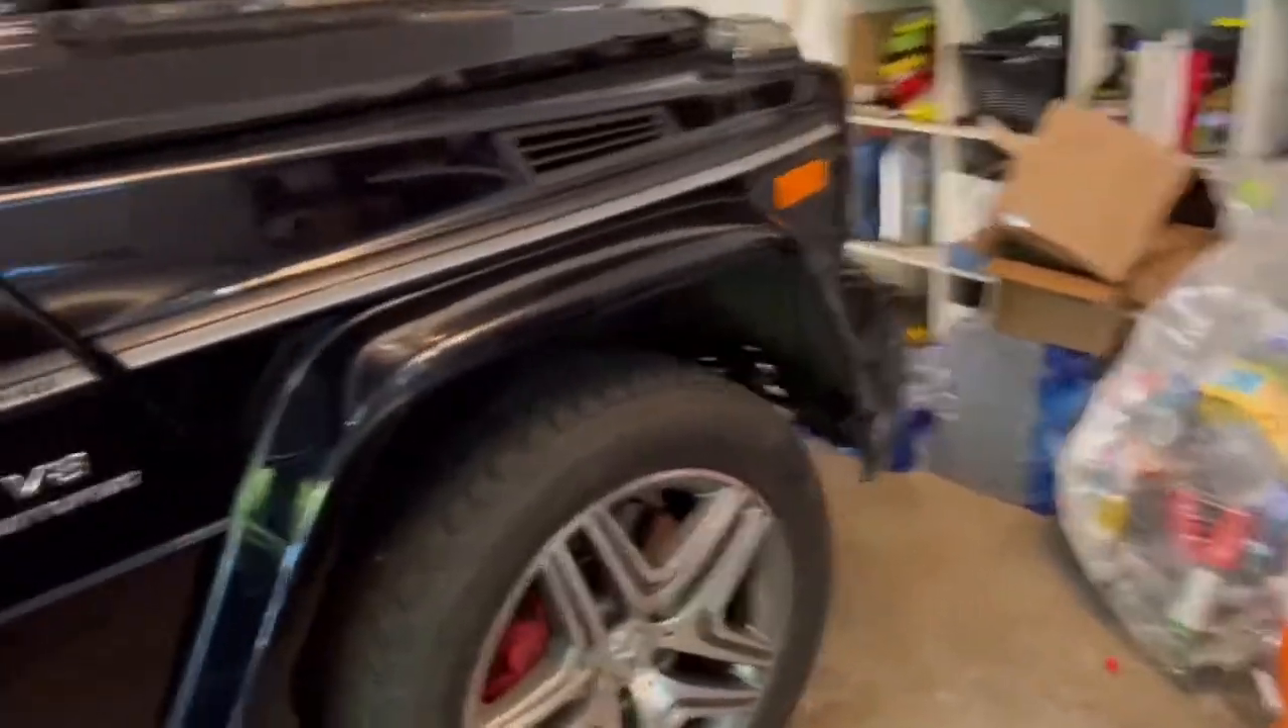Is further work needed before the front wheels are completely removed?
Yes.